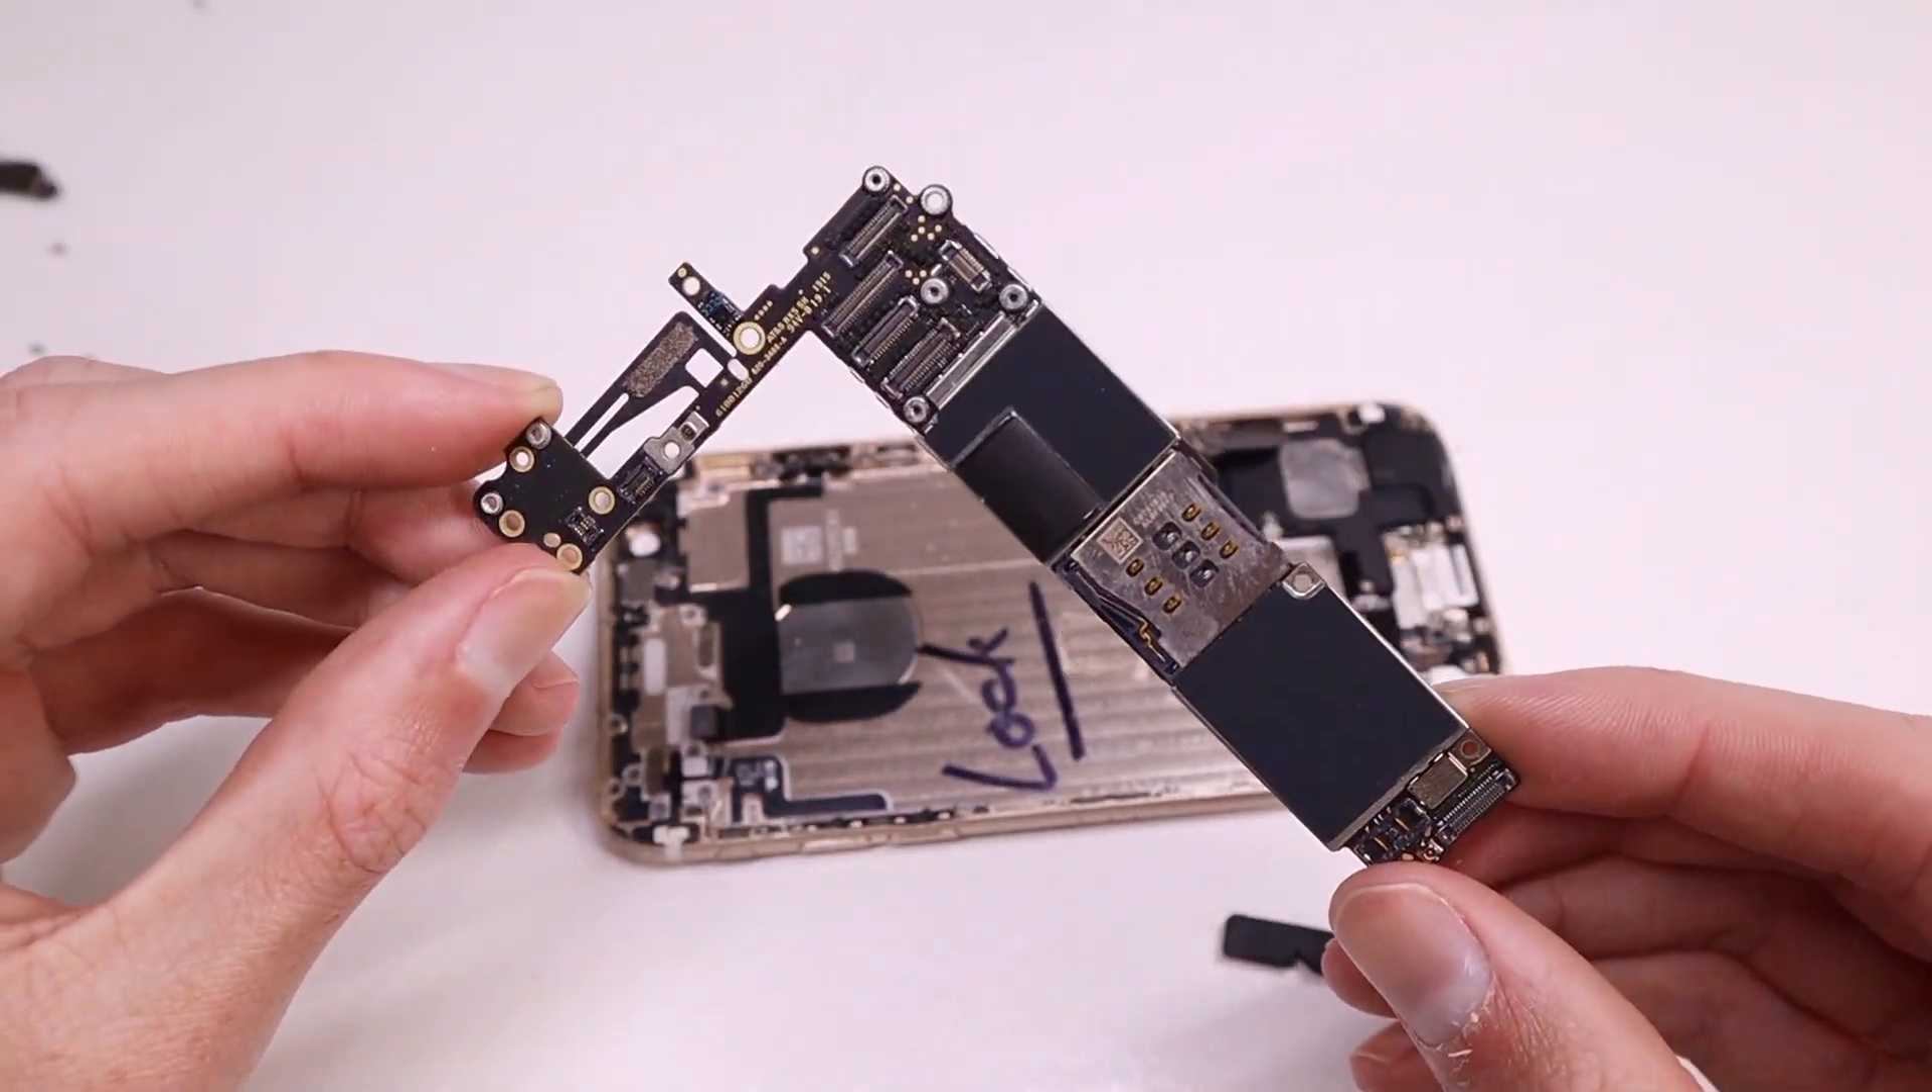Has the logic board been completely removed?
Yes.